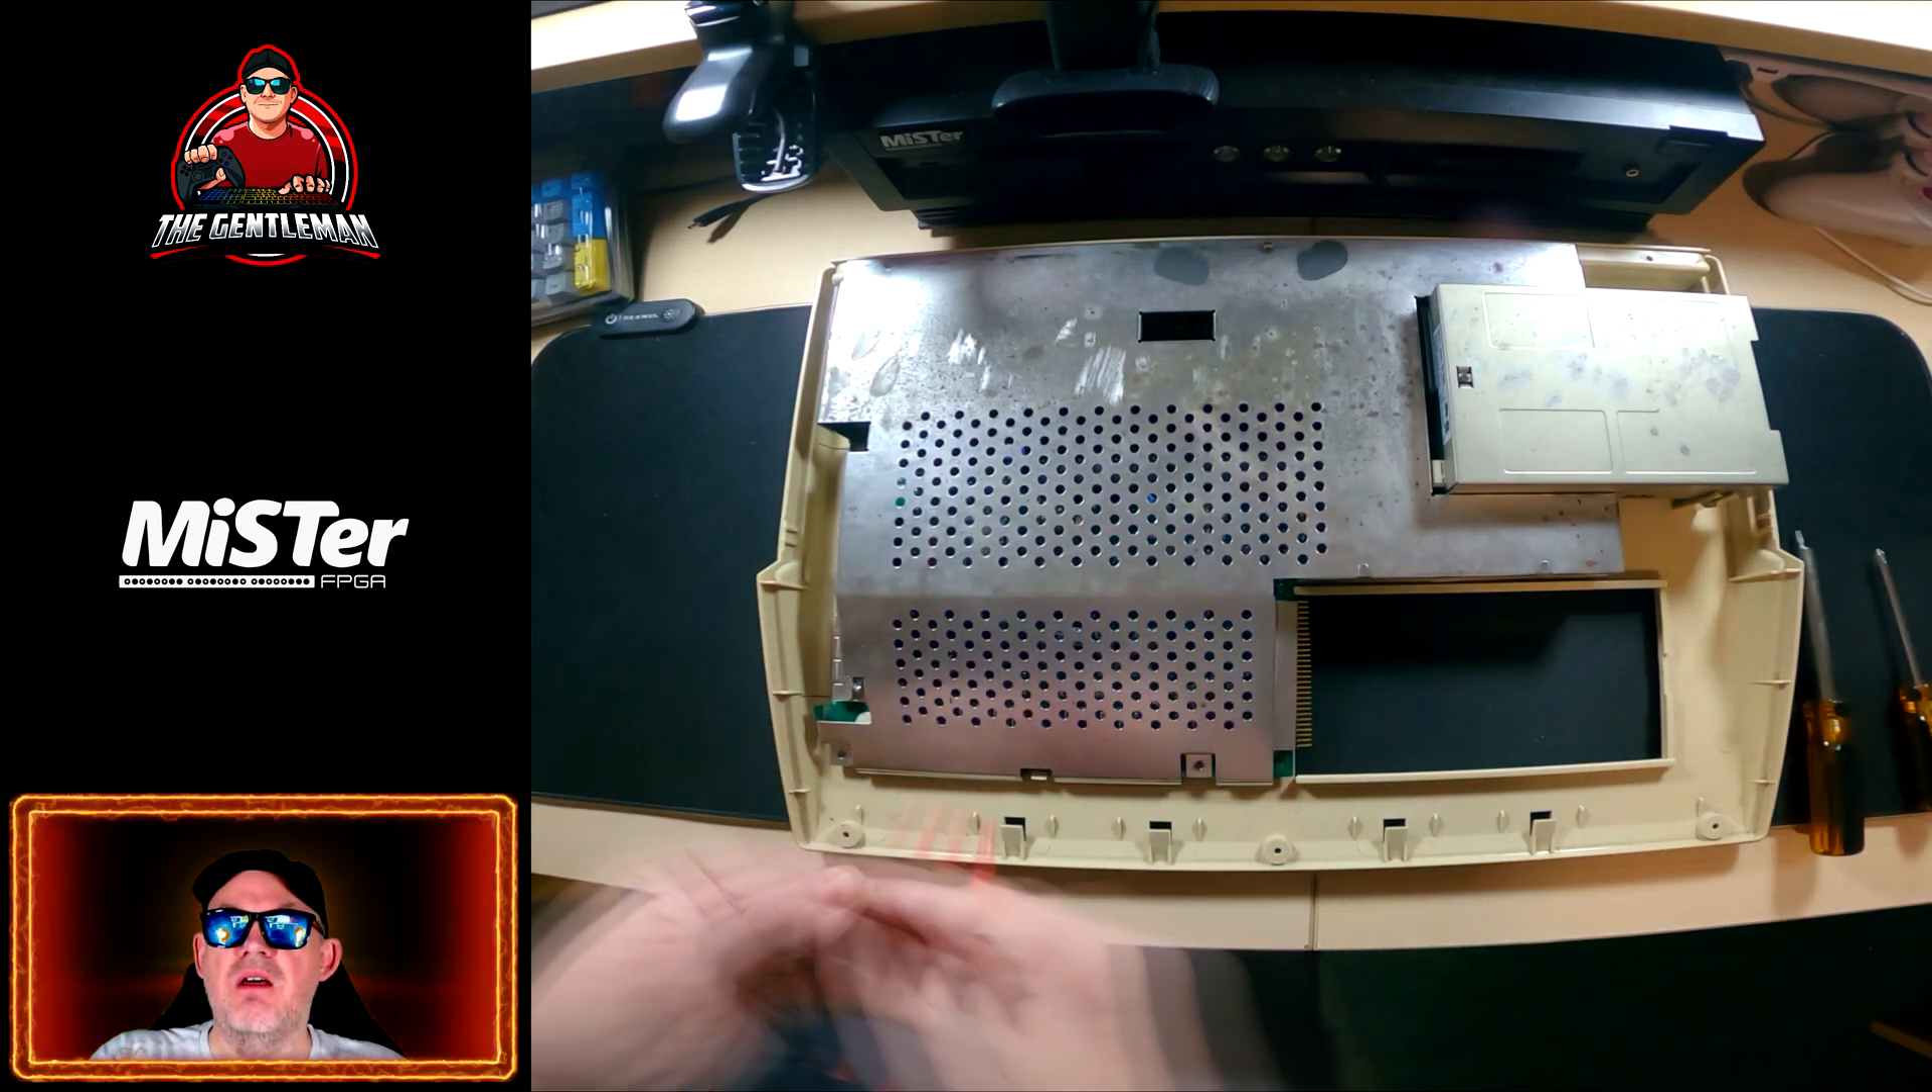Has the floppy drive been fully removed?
No.